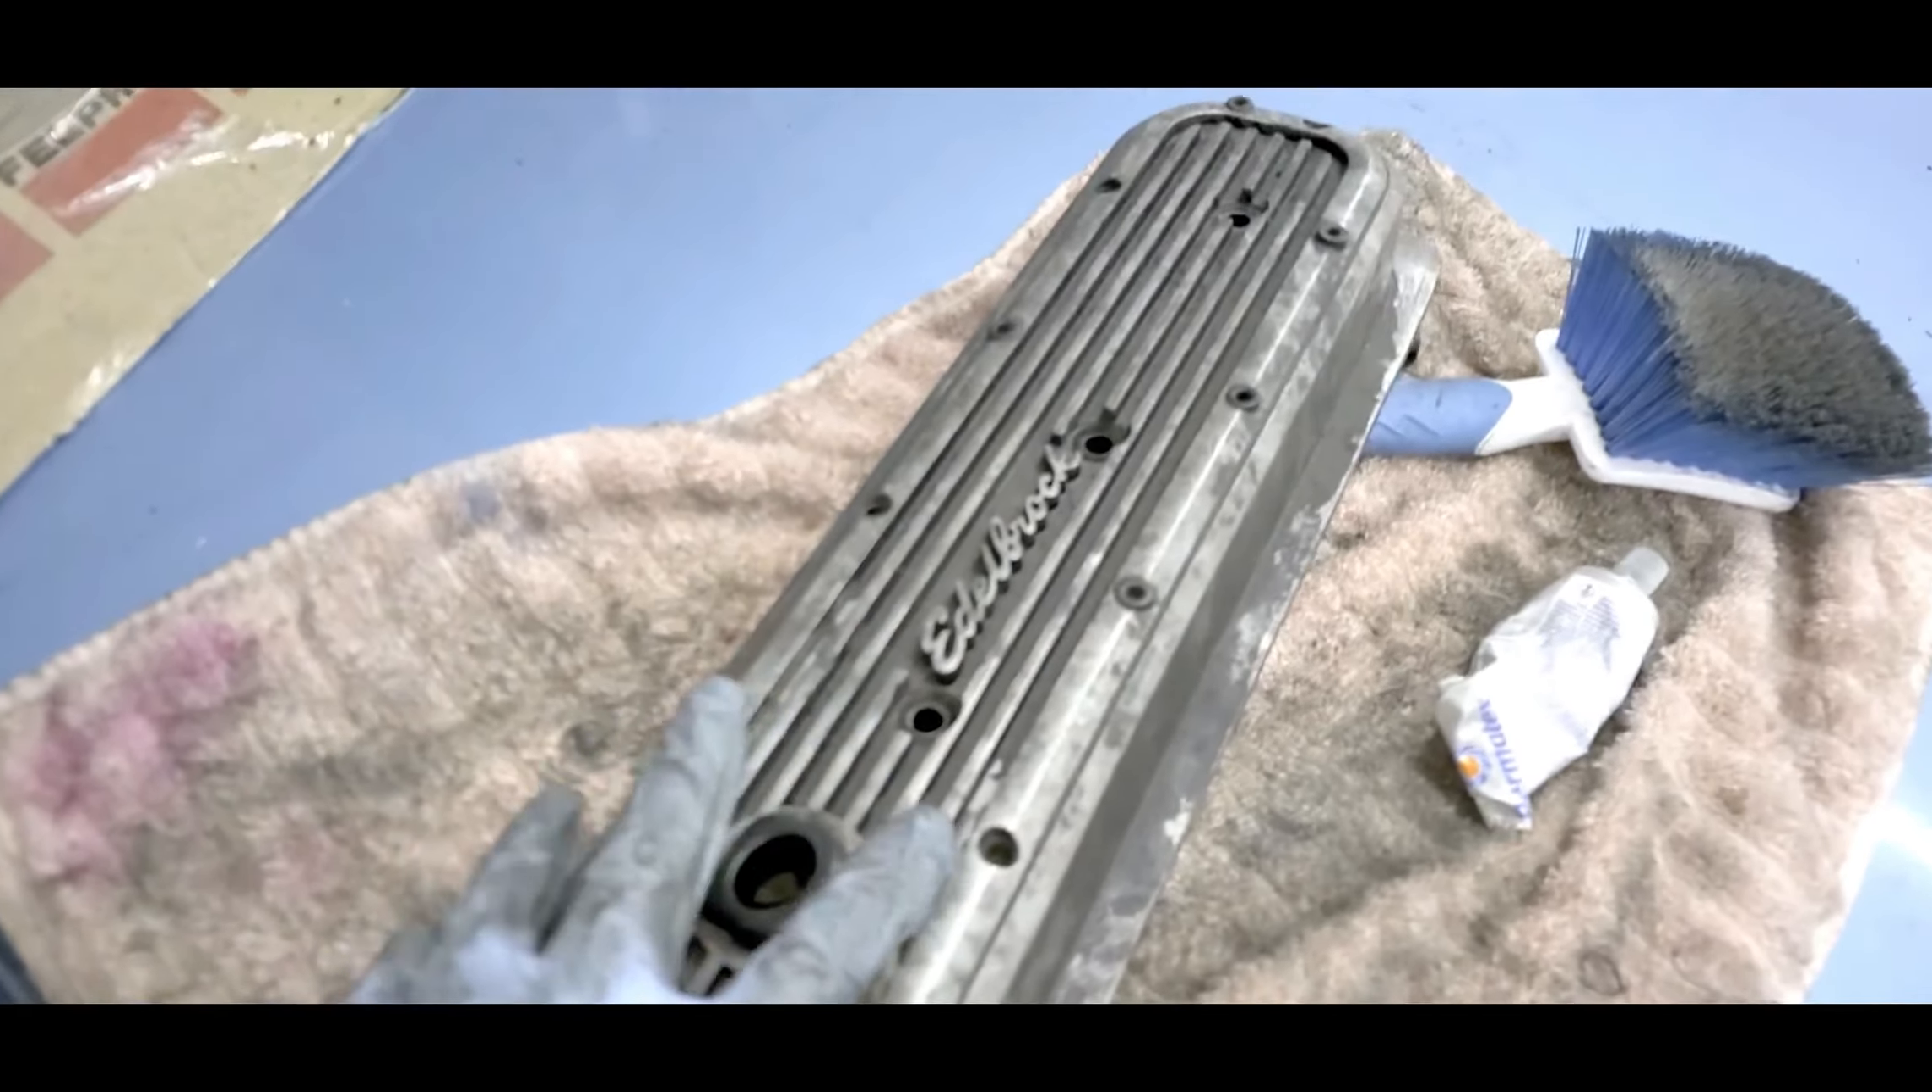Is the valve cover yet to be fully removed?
No.